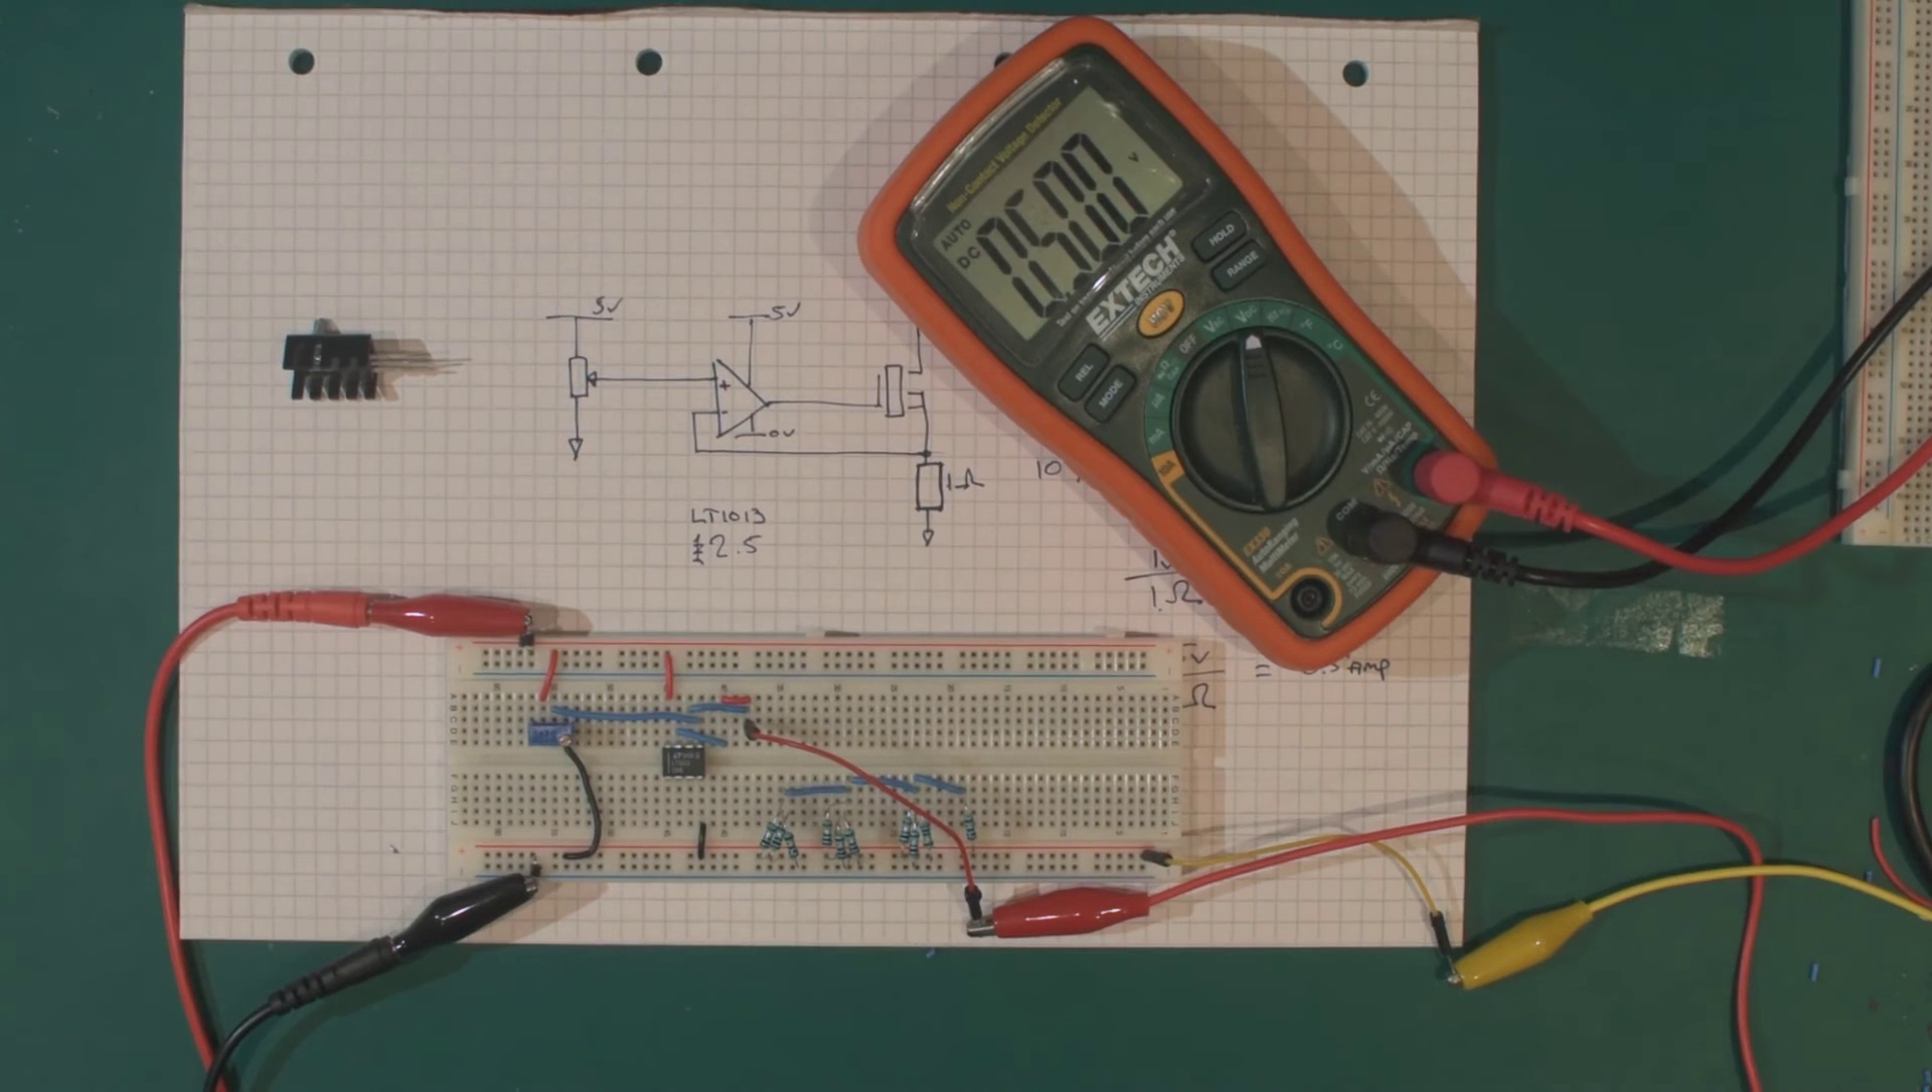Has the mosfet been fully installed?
No.